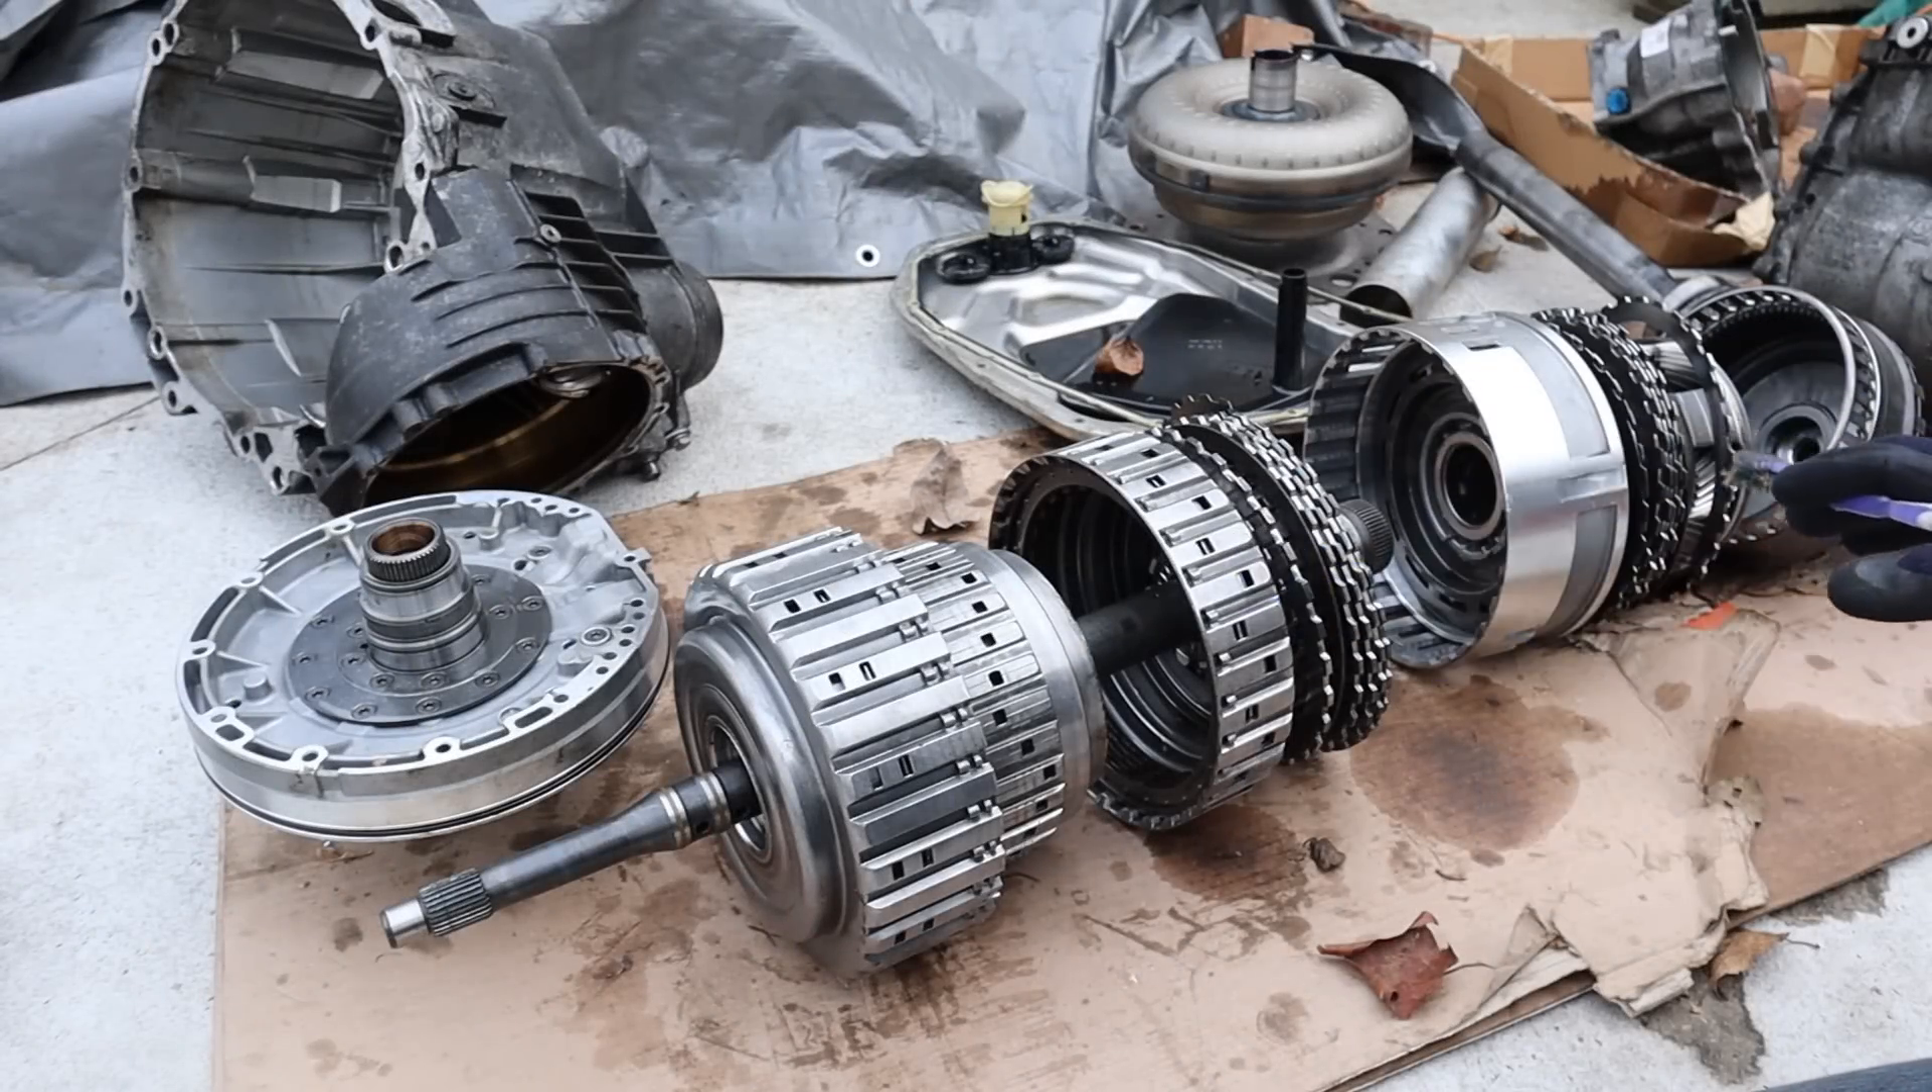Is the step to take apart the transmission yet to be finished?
No.